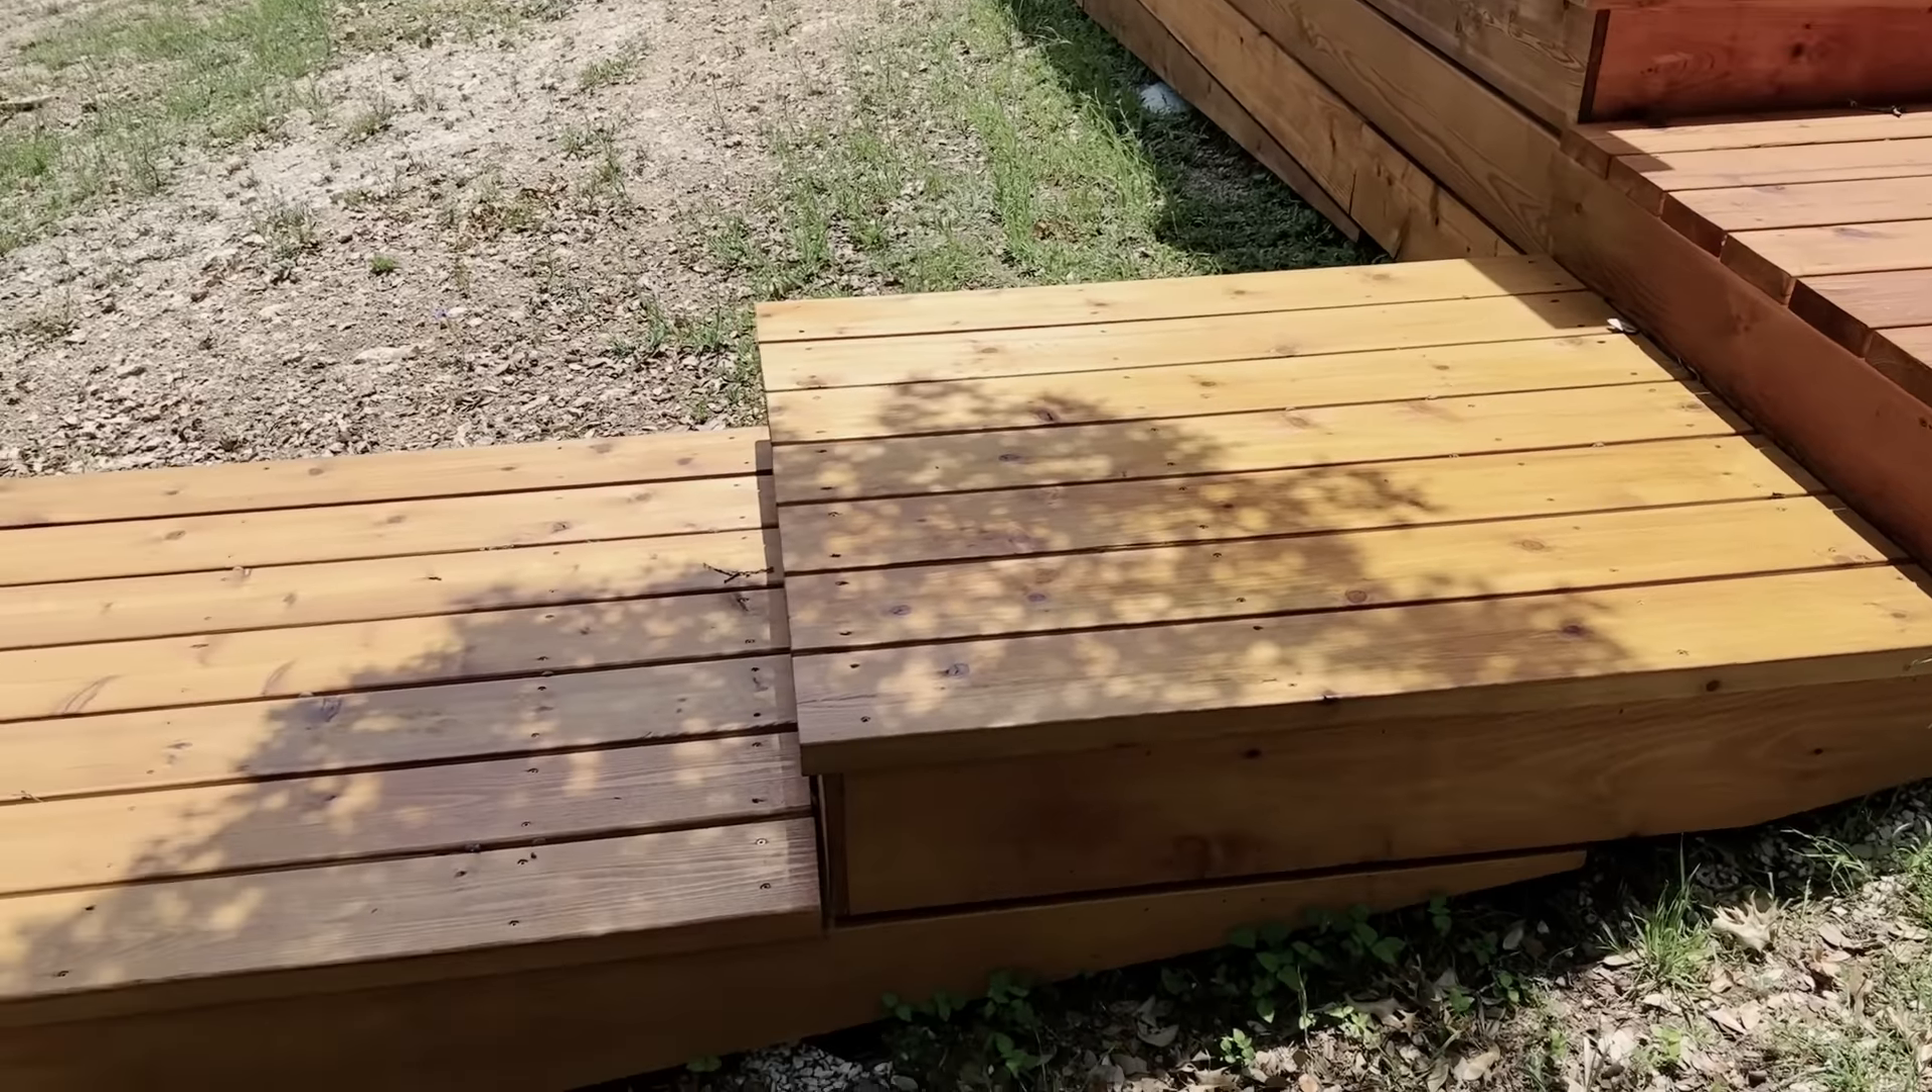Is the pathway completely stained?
Yes.